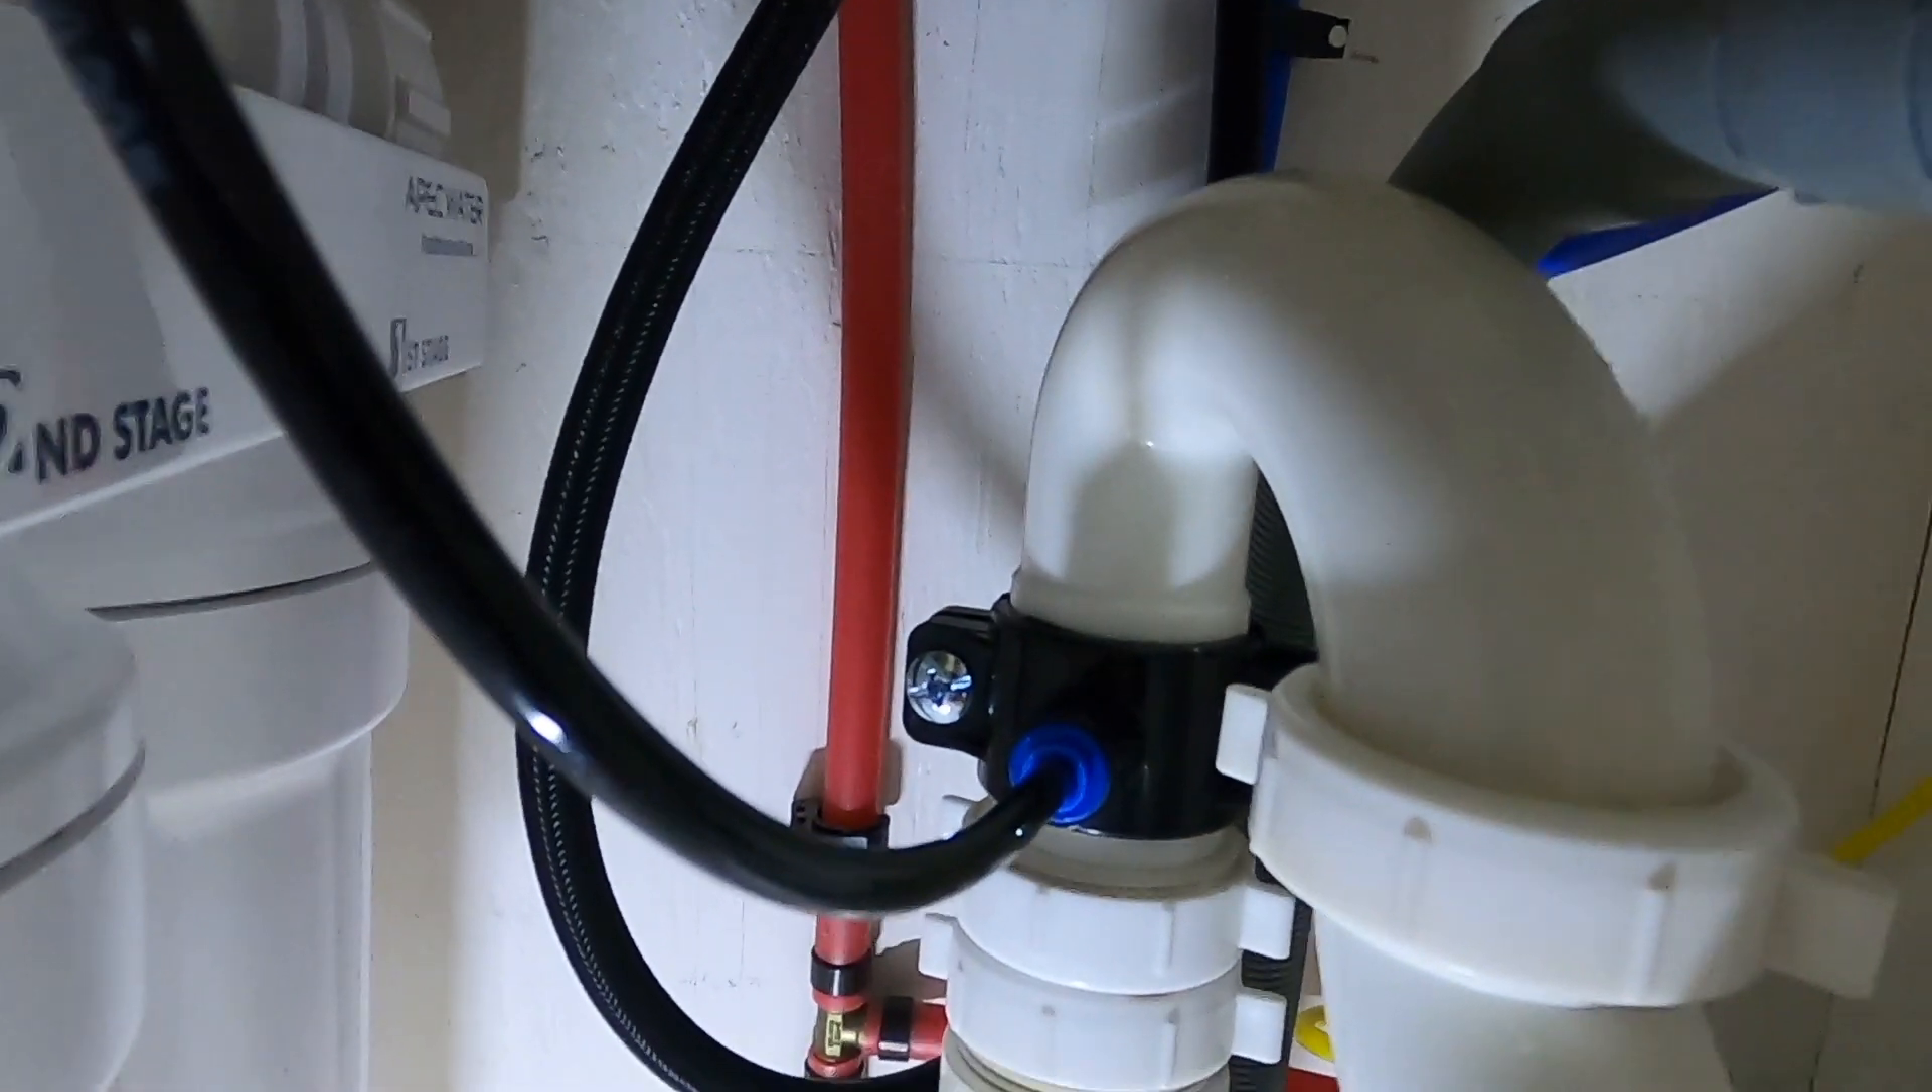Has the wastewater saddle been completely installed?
Yes.